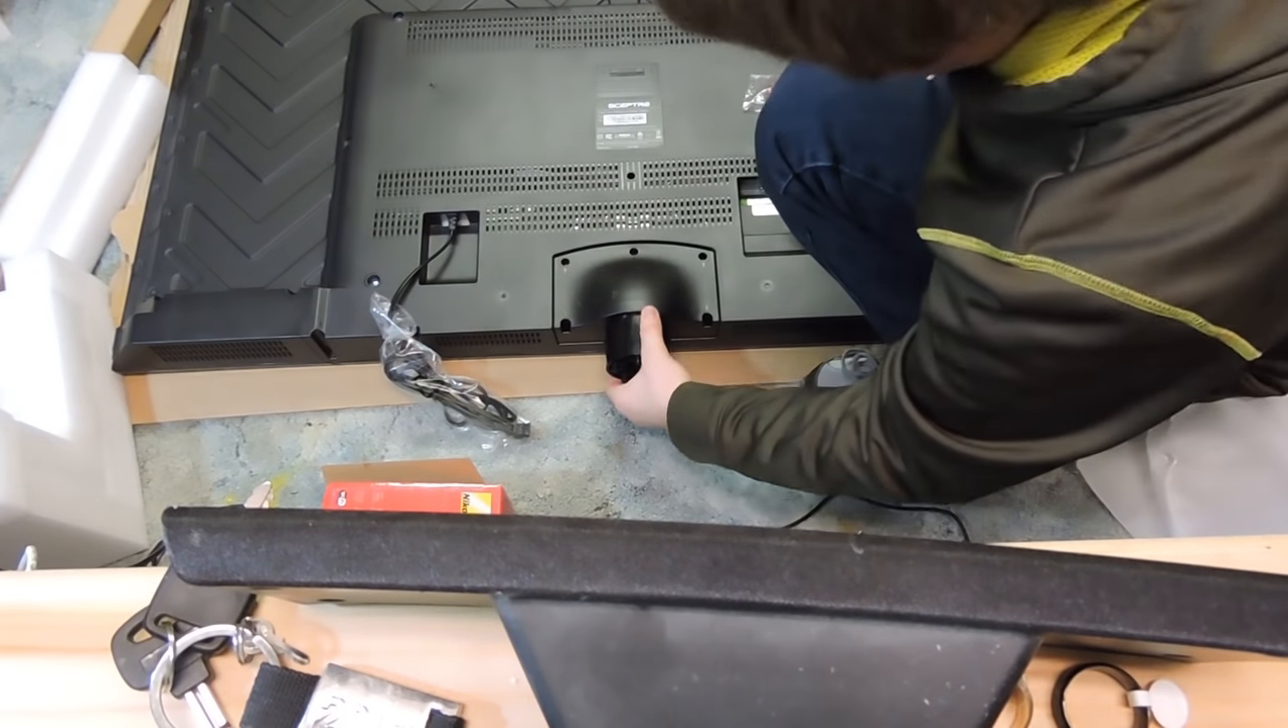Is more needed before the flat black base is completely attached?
Yes.